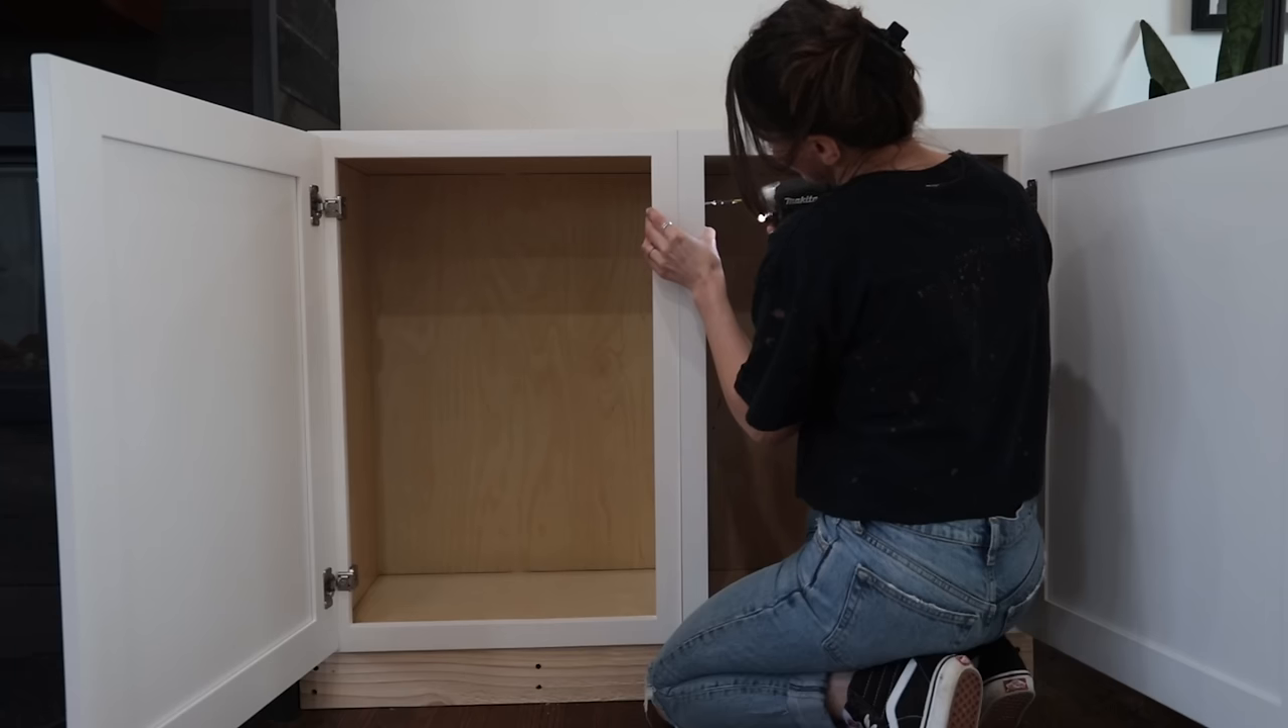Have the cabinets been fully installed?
No.